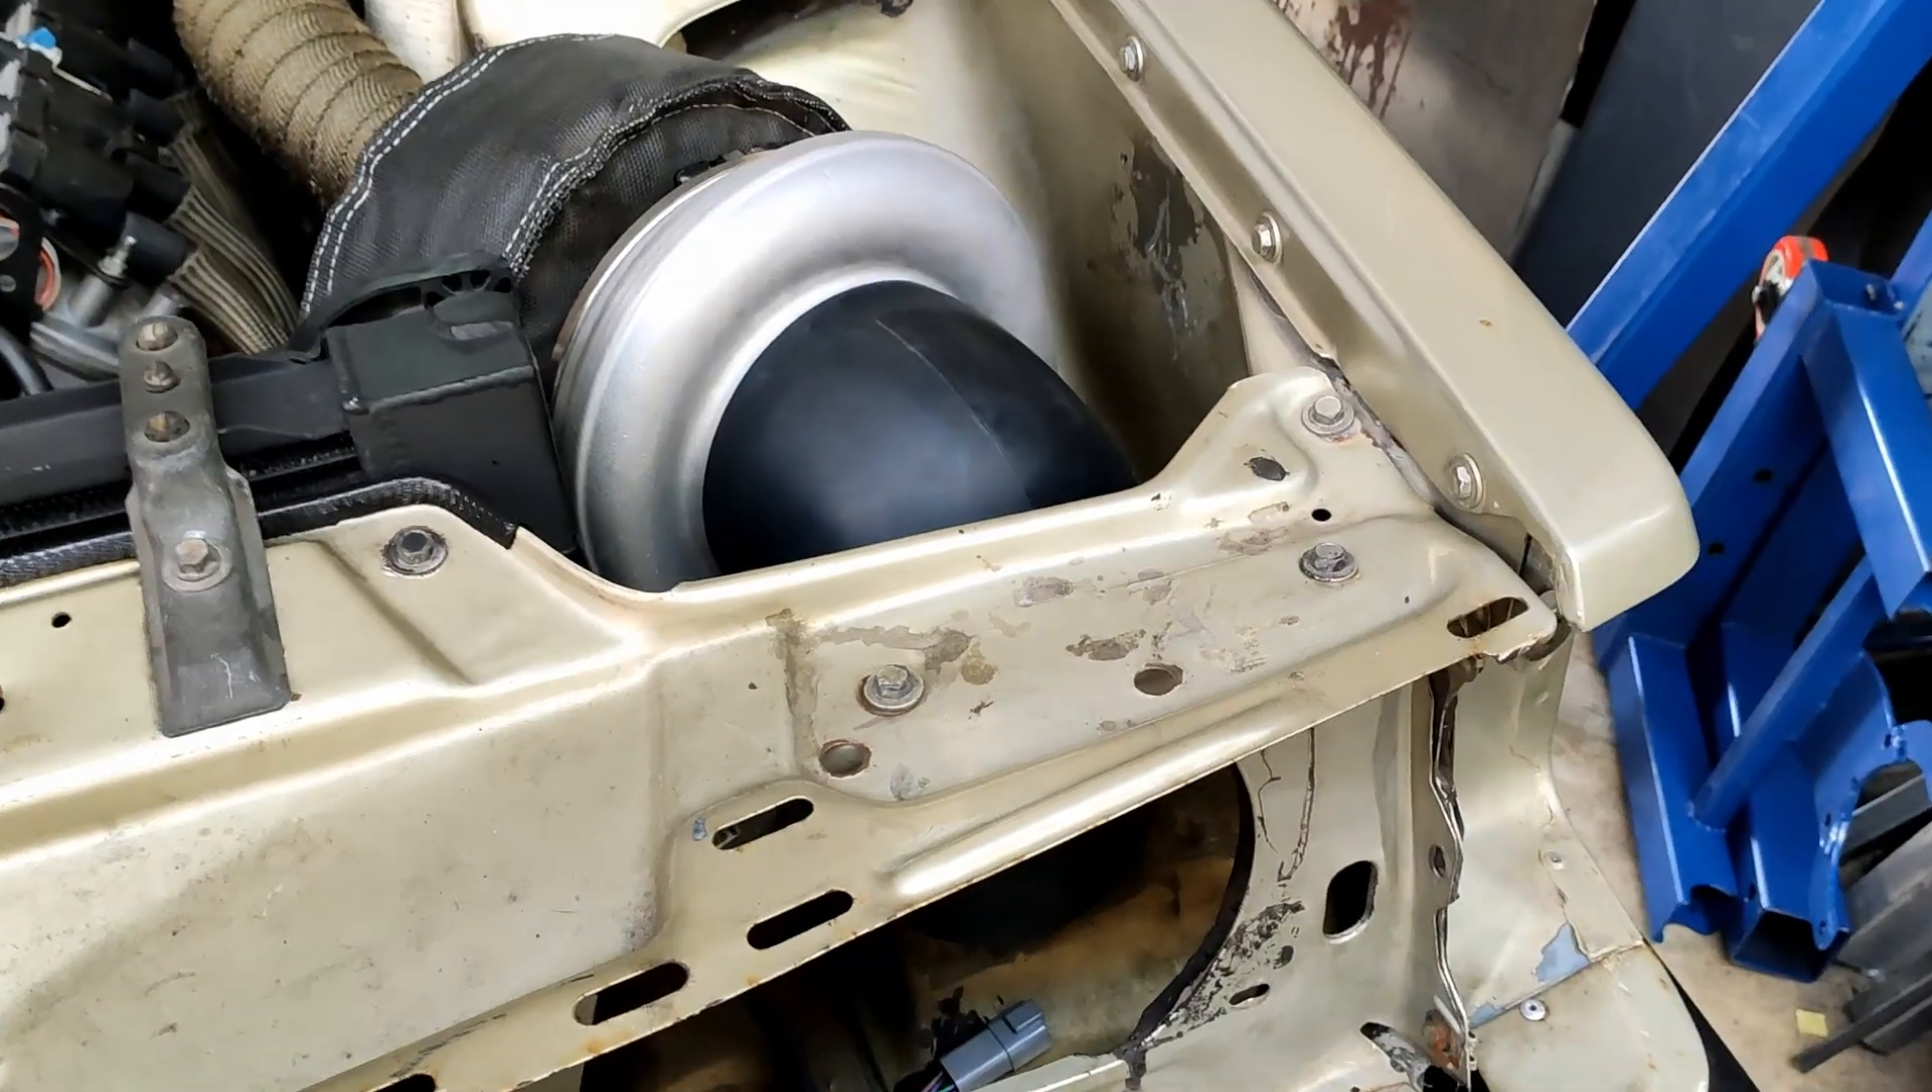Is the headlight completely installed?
No.